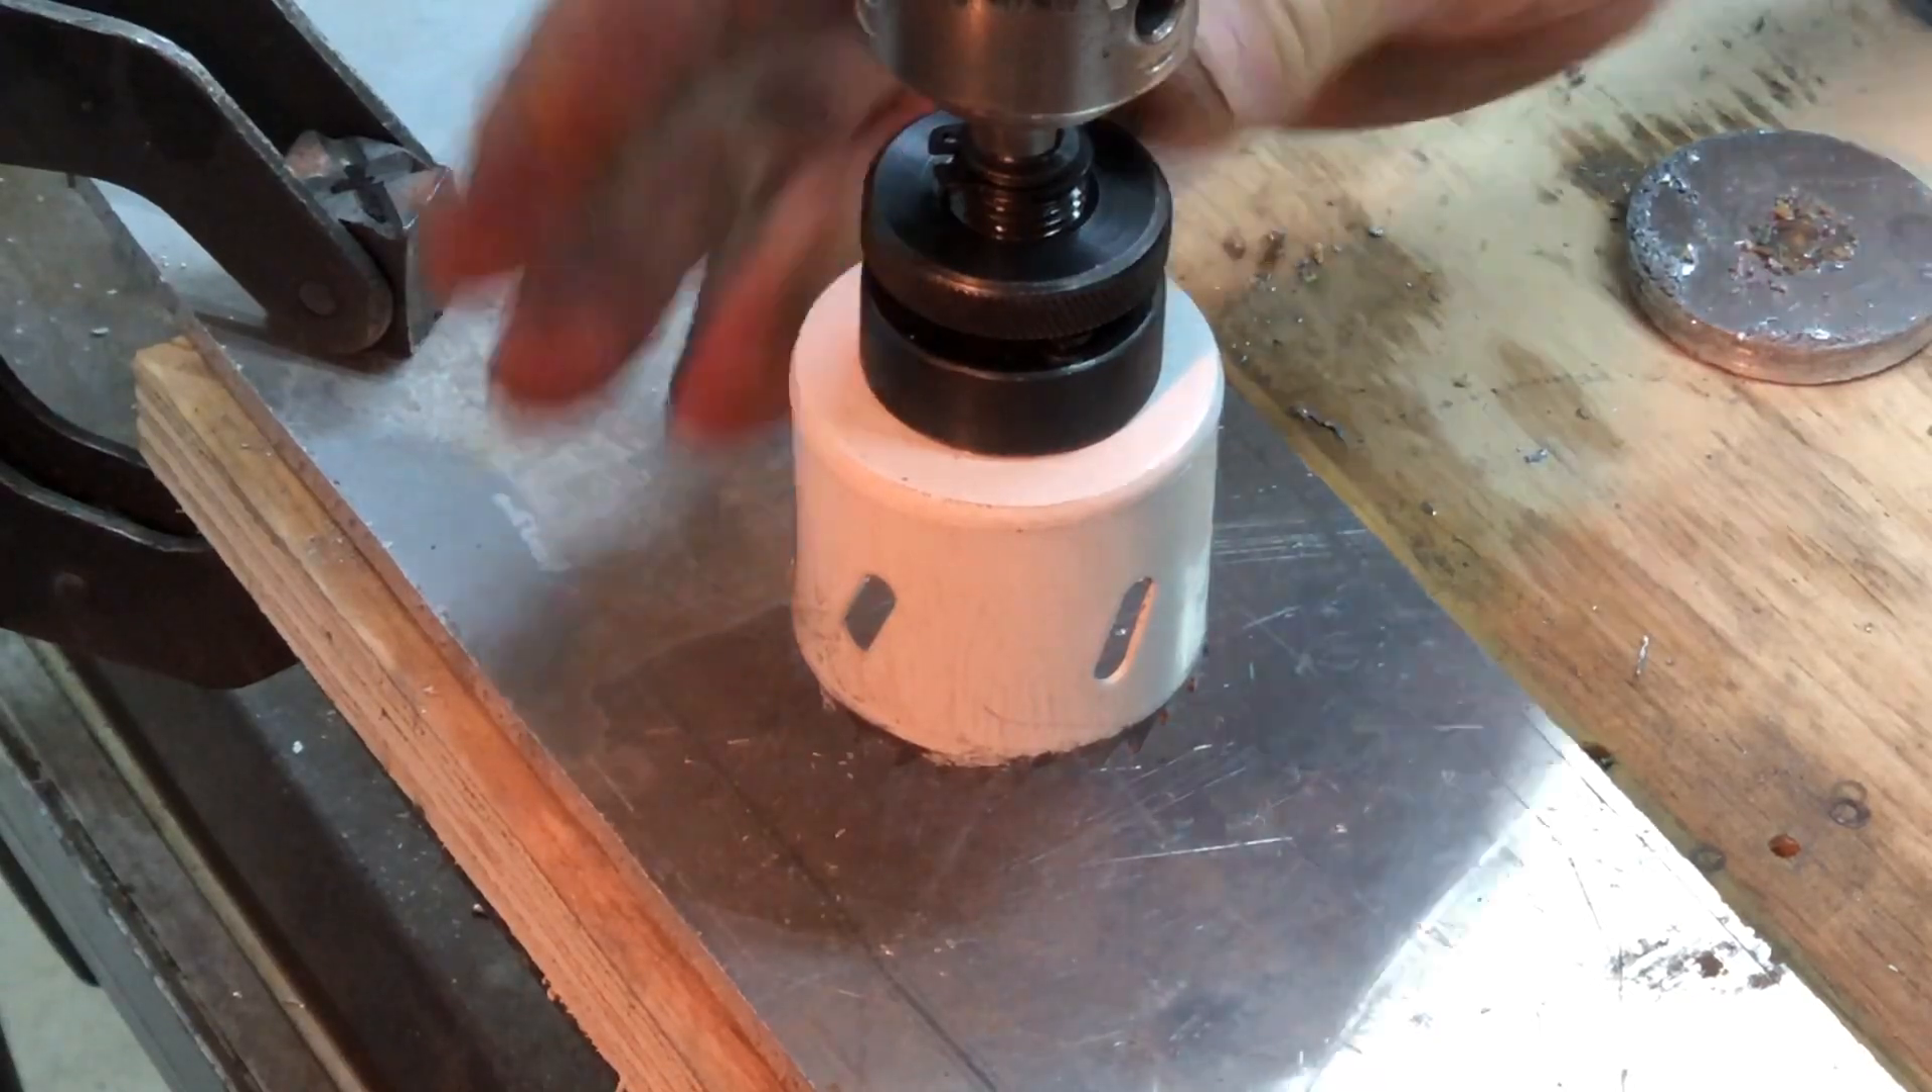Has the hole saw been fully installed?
Yes.